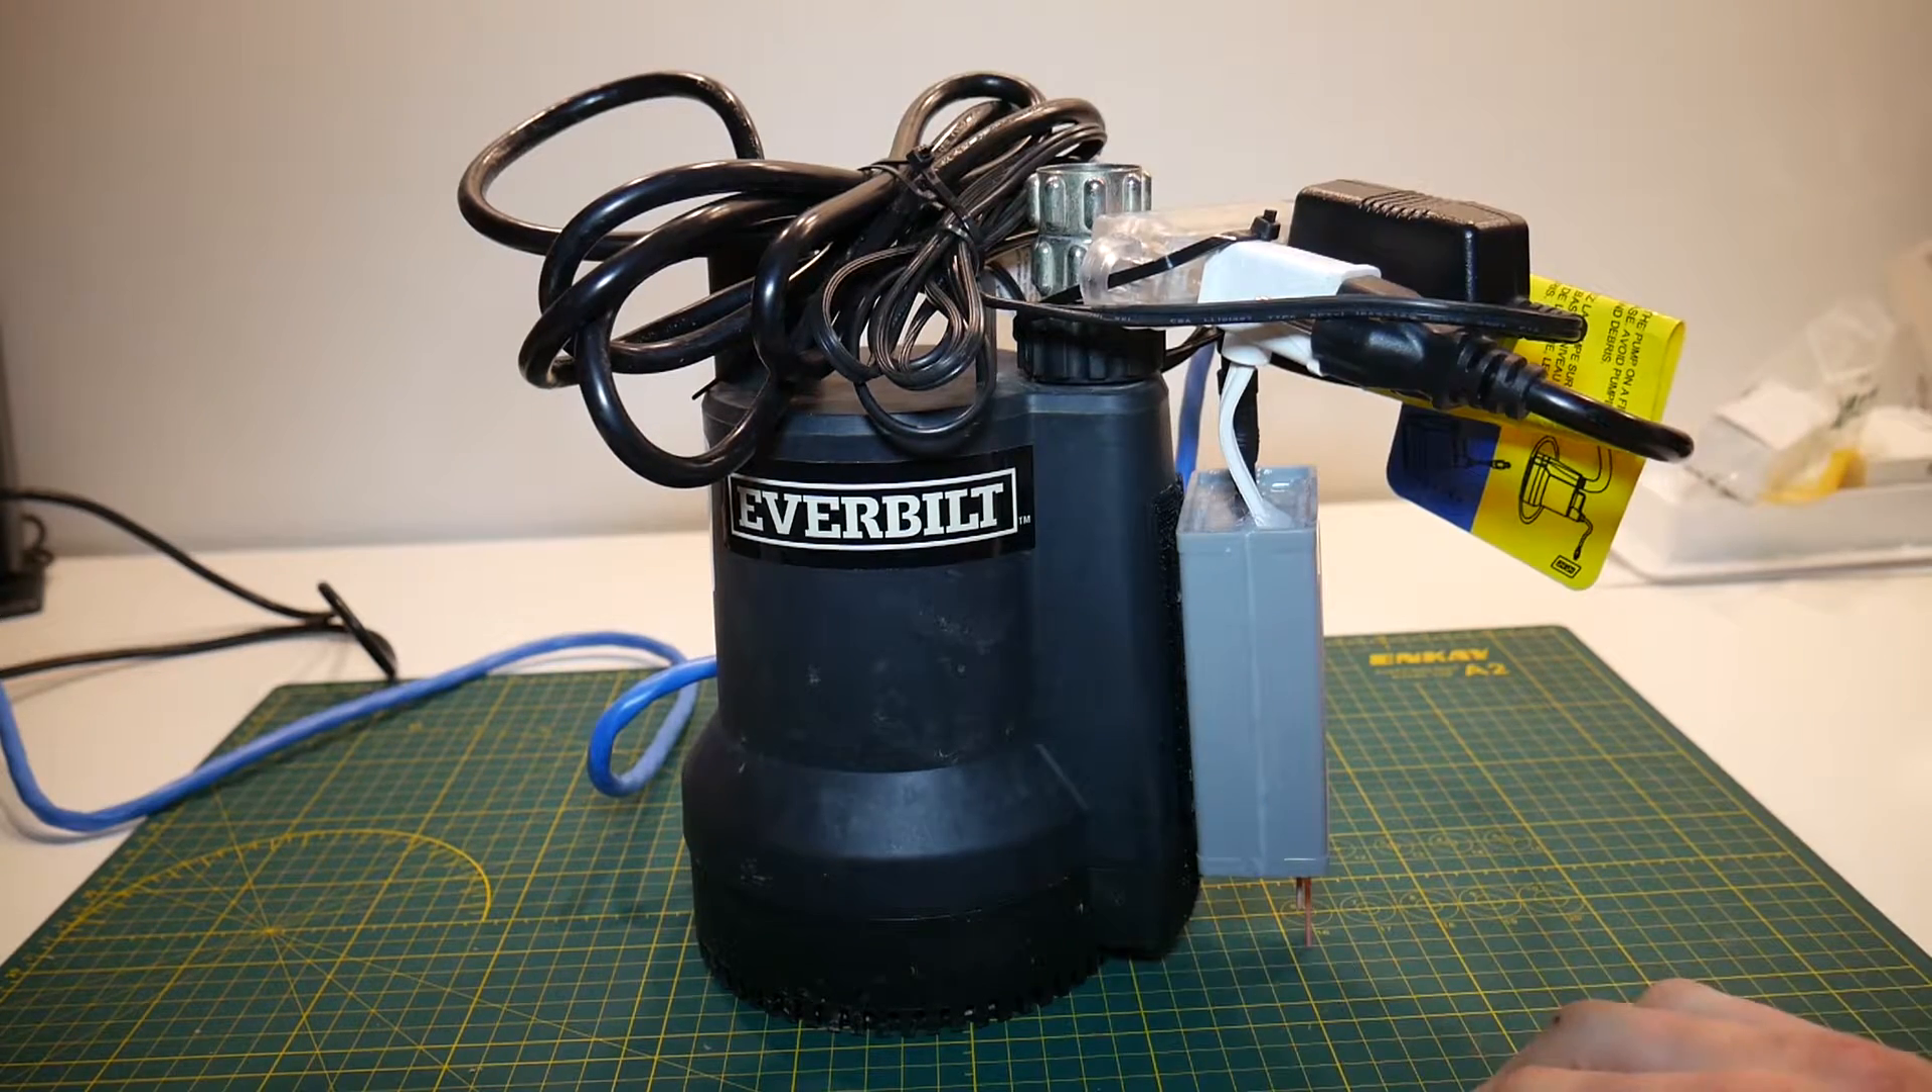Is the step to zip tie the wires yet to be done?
No.